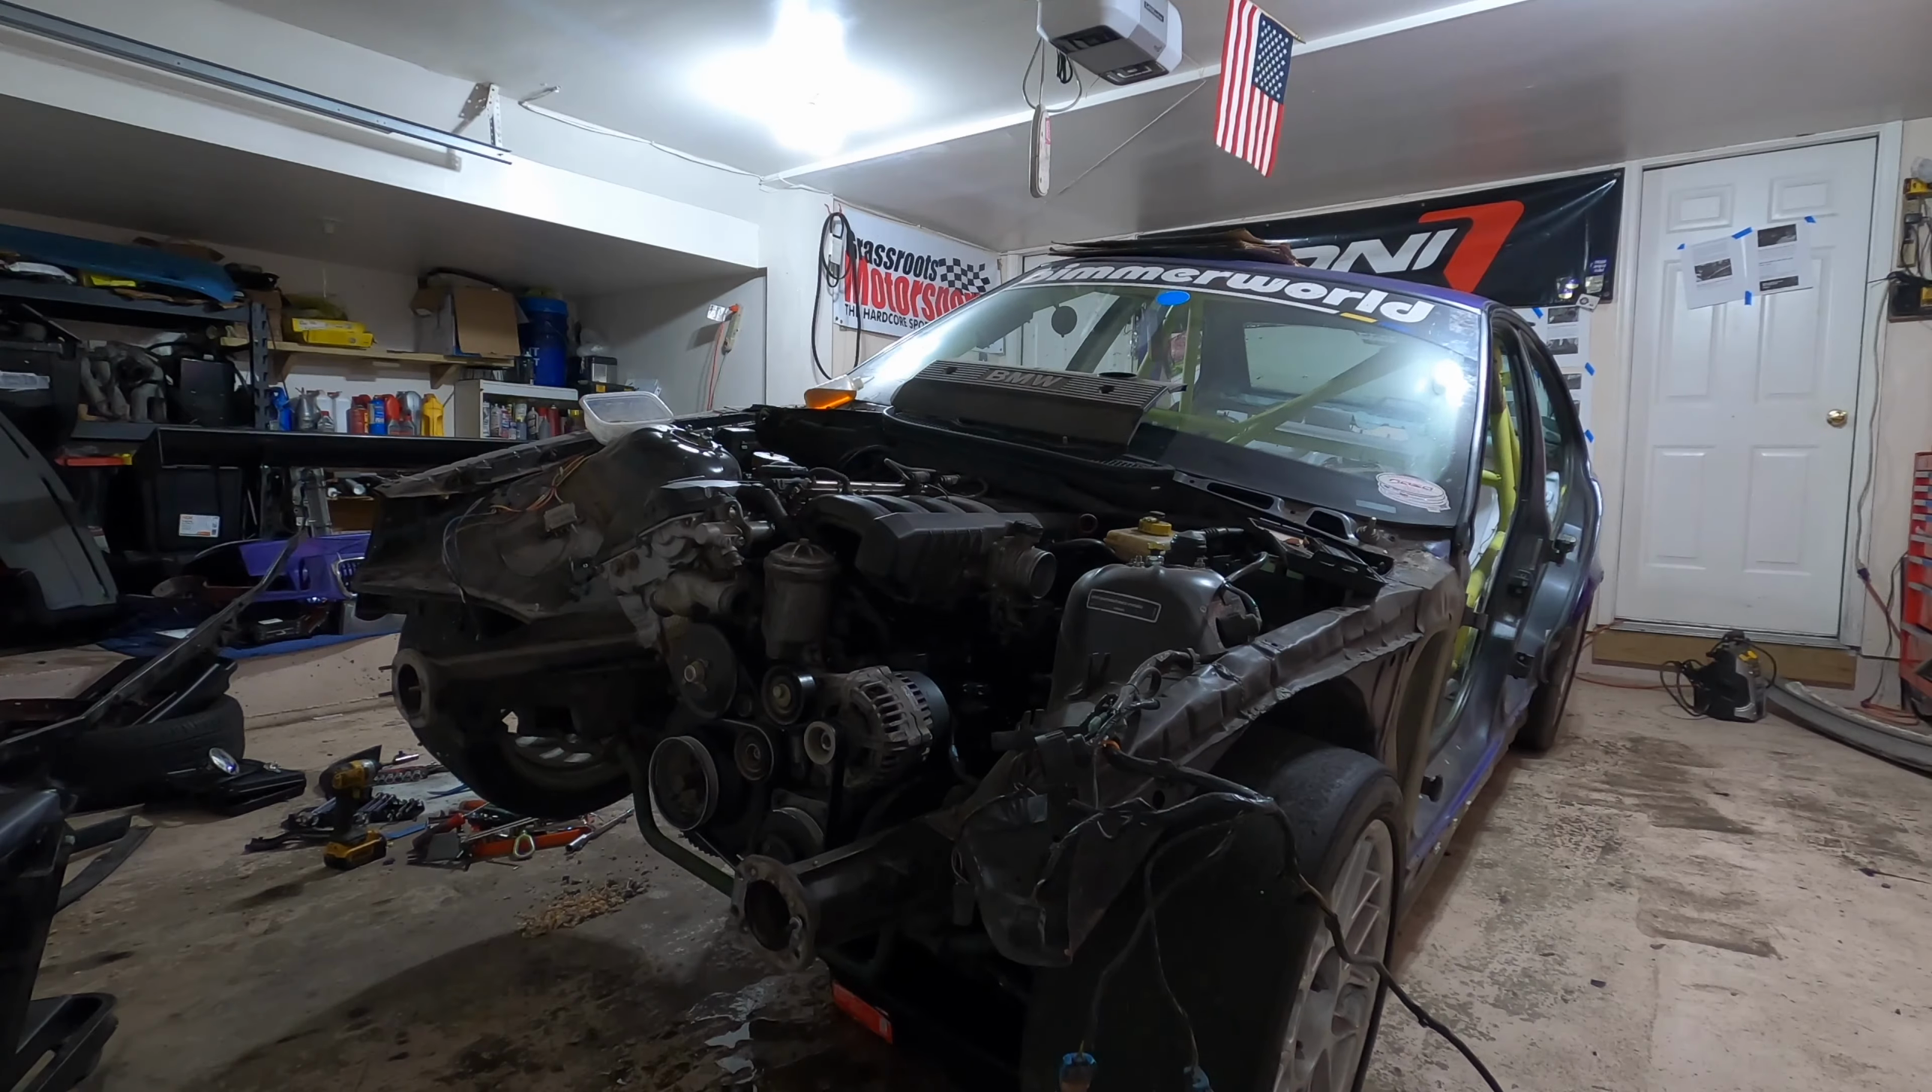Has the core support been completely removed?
Yes.